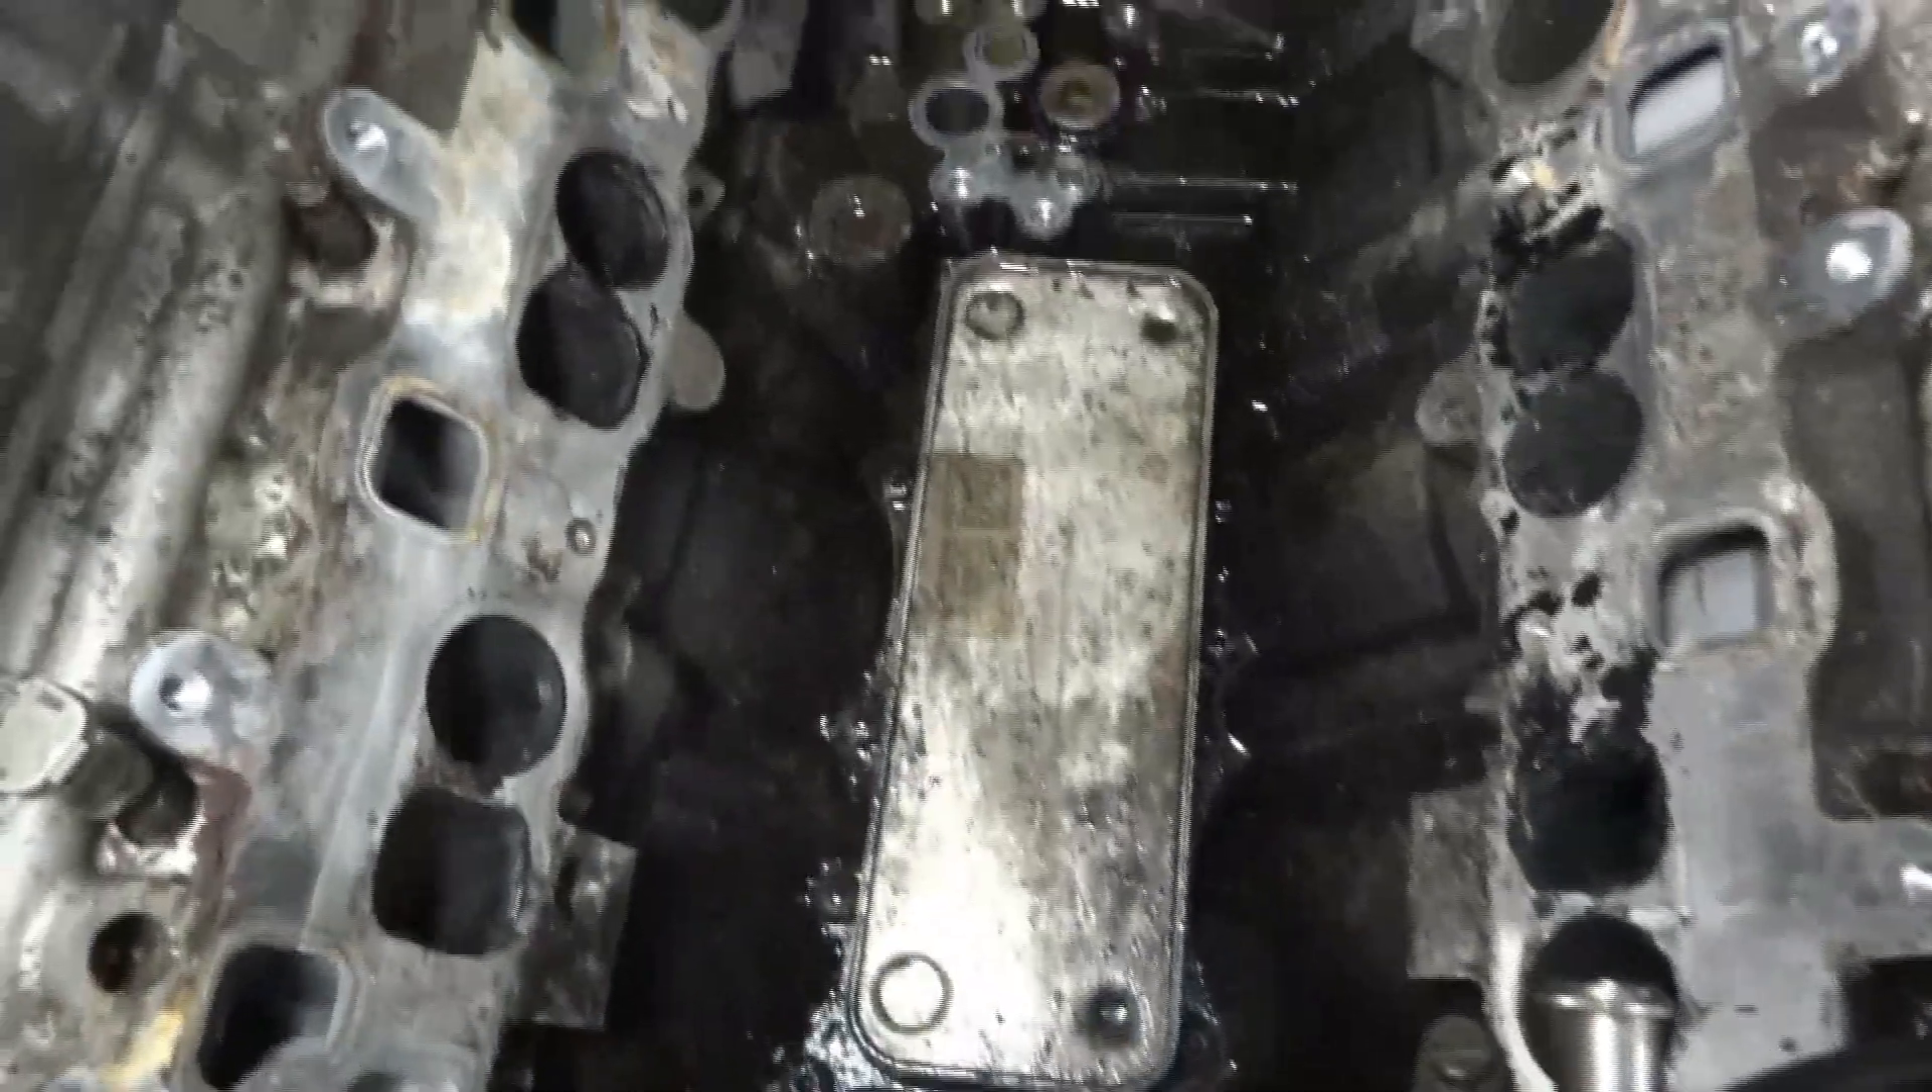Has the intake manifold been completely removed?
Yes.